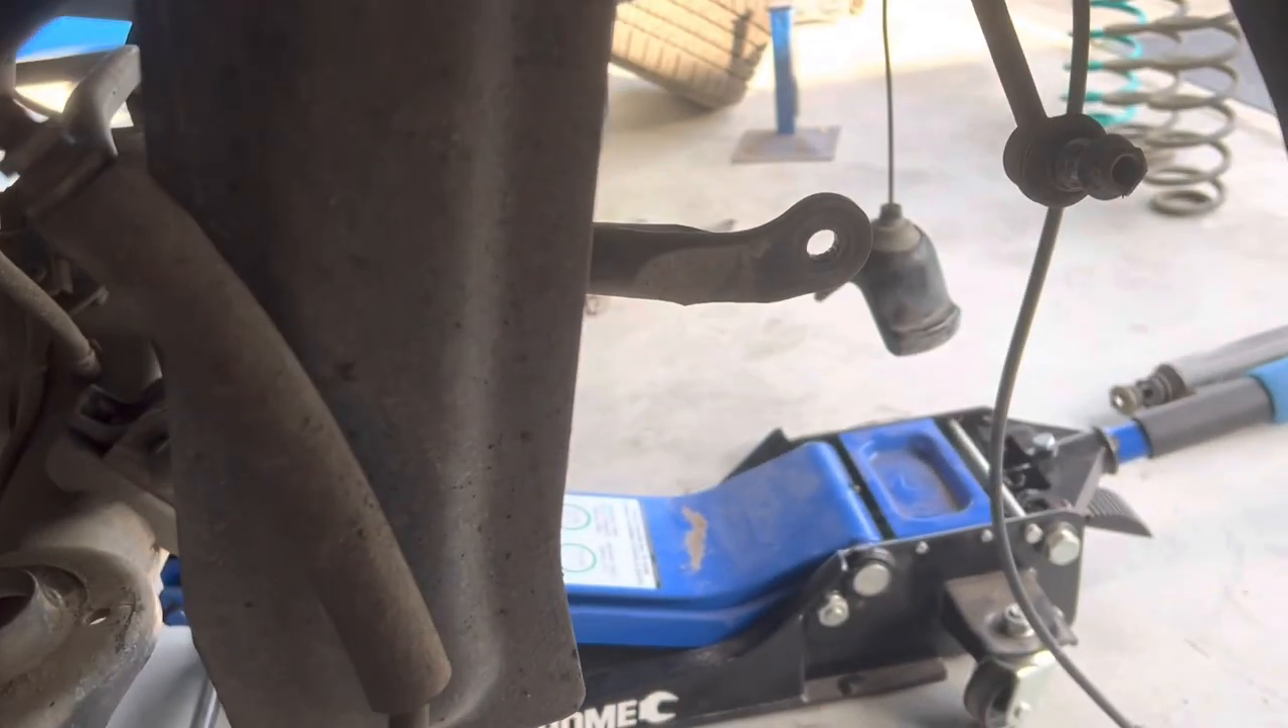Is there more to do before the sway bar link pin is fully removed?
No.